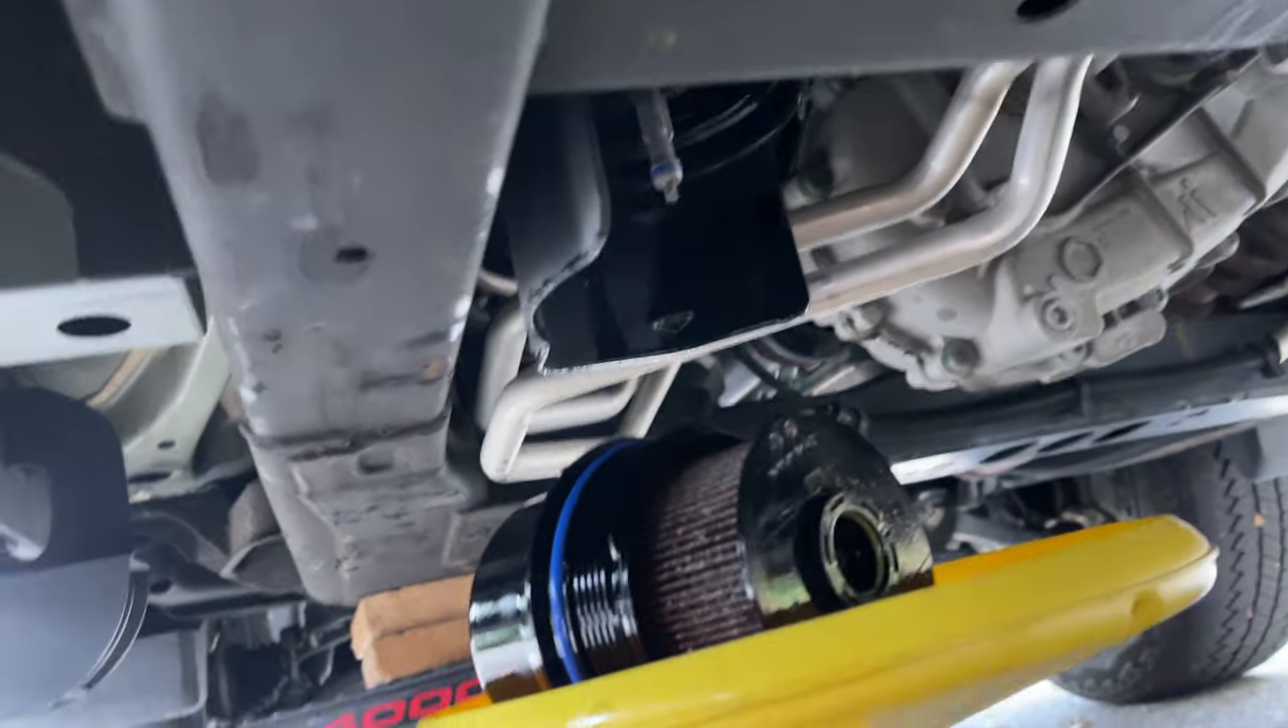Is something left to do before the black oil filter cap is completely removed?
No.